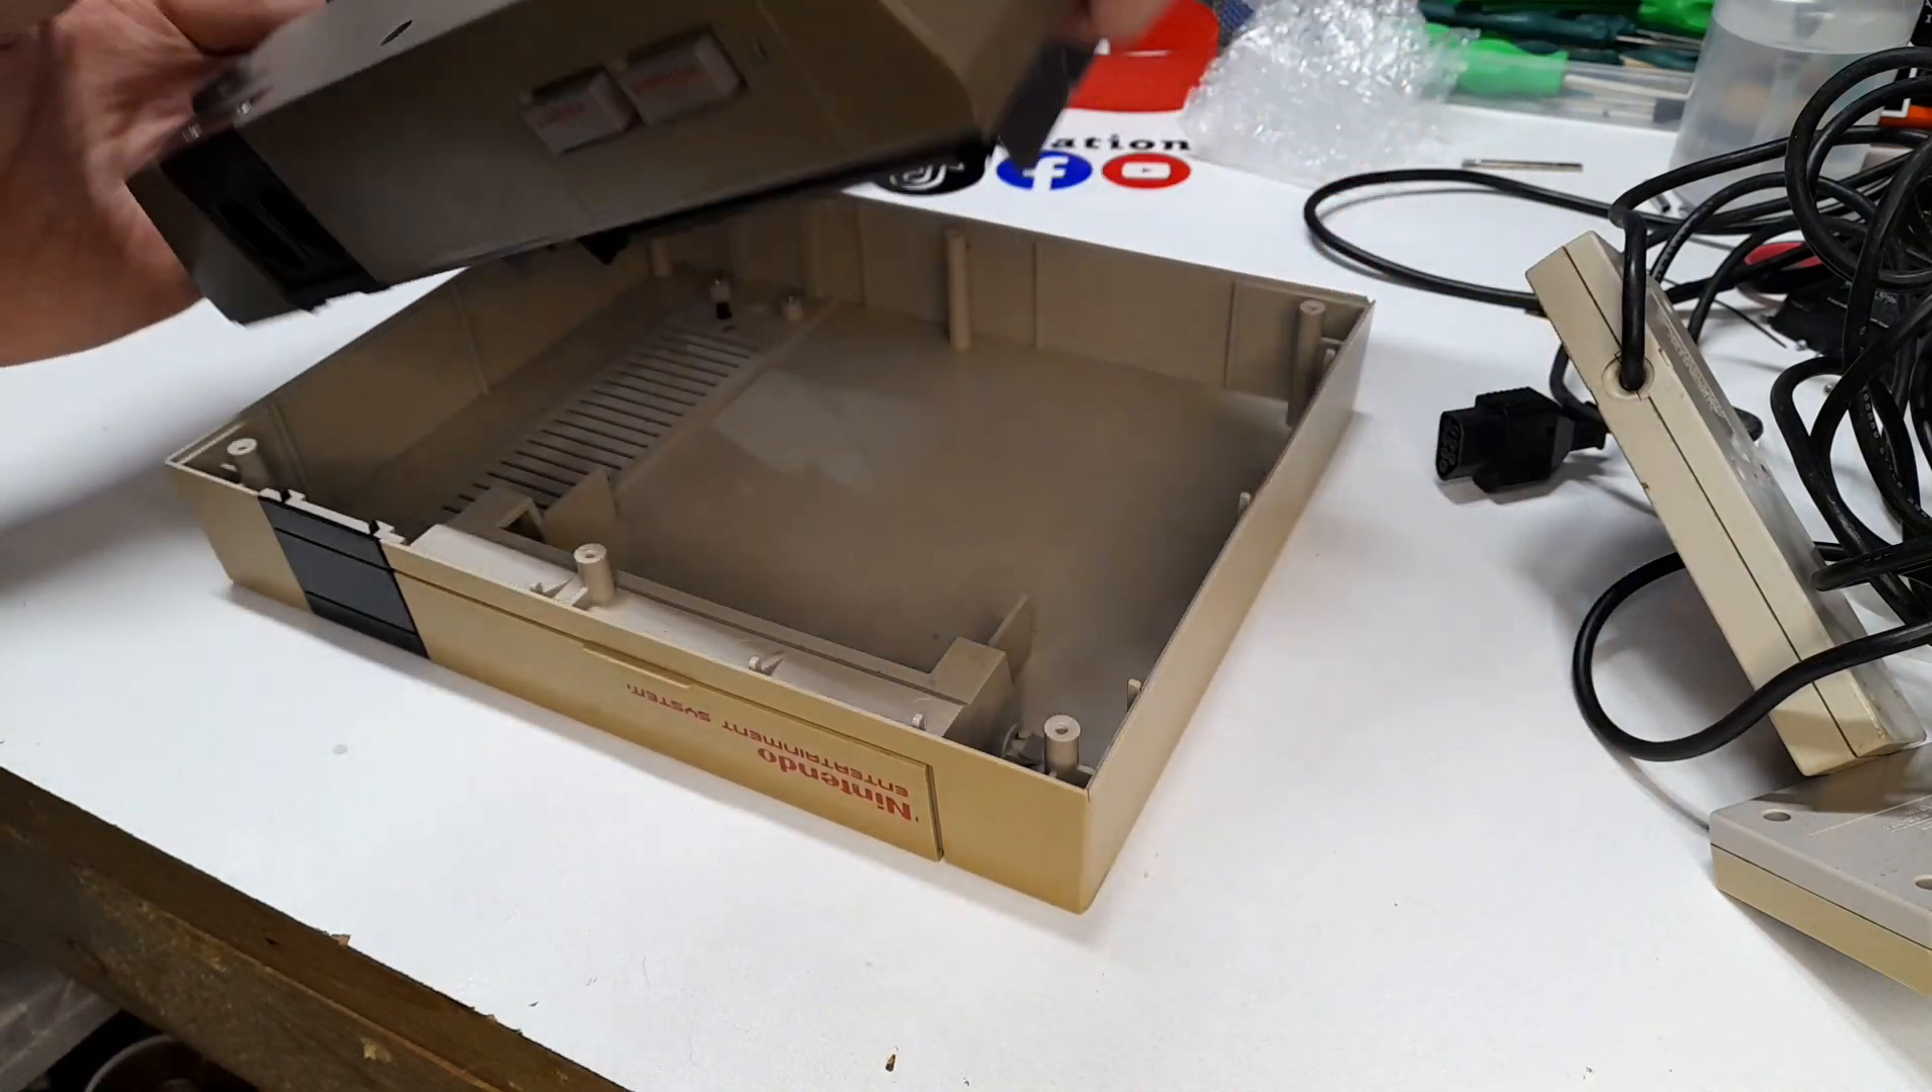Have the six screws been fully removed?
Yes.